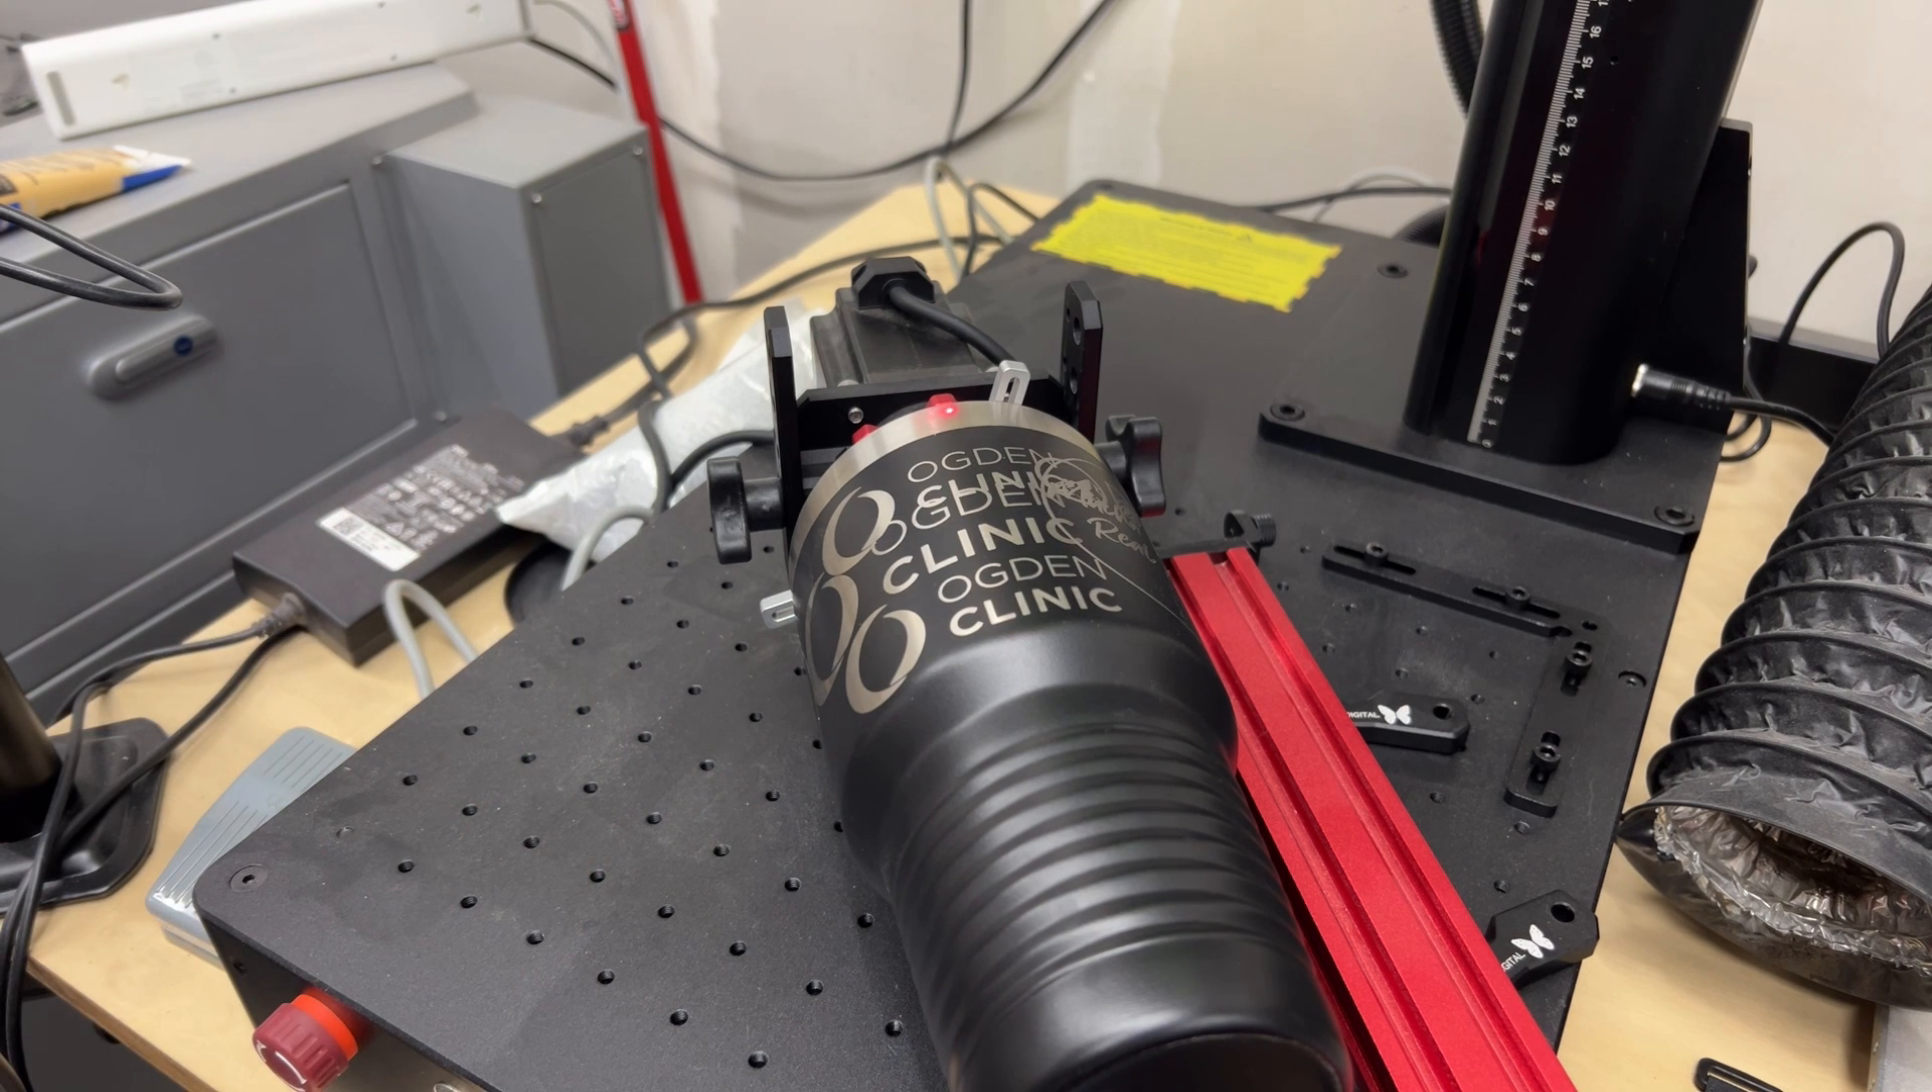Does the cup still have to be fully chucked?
No.